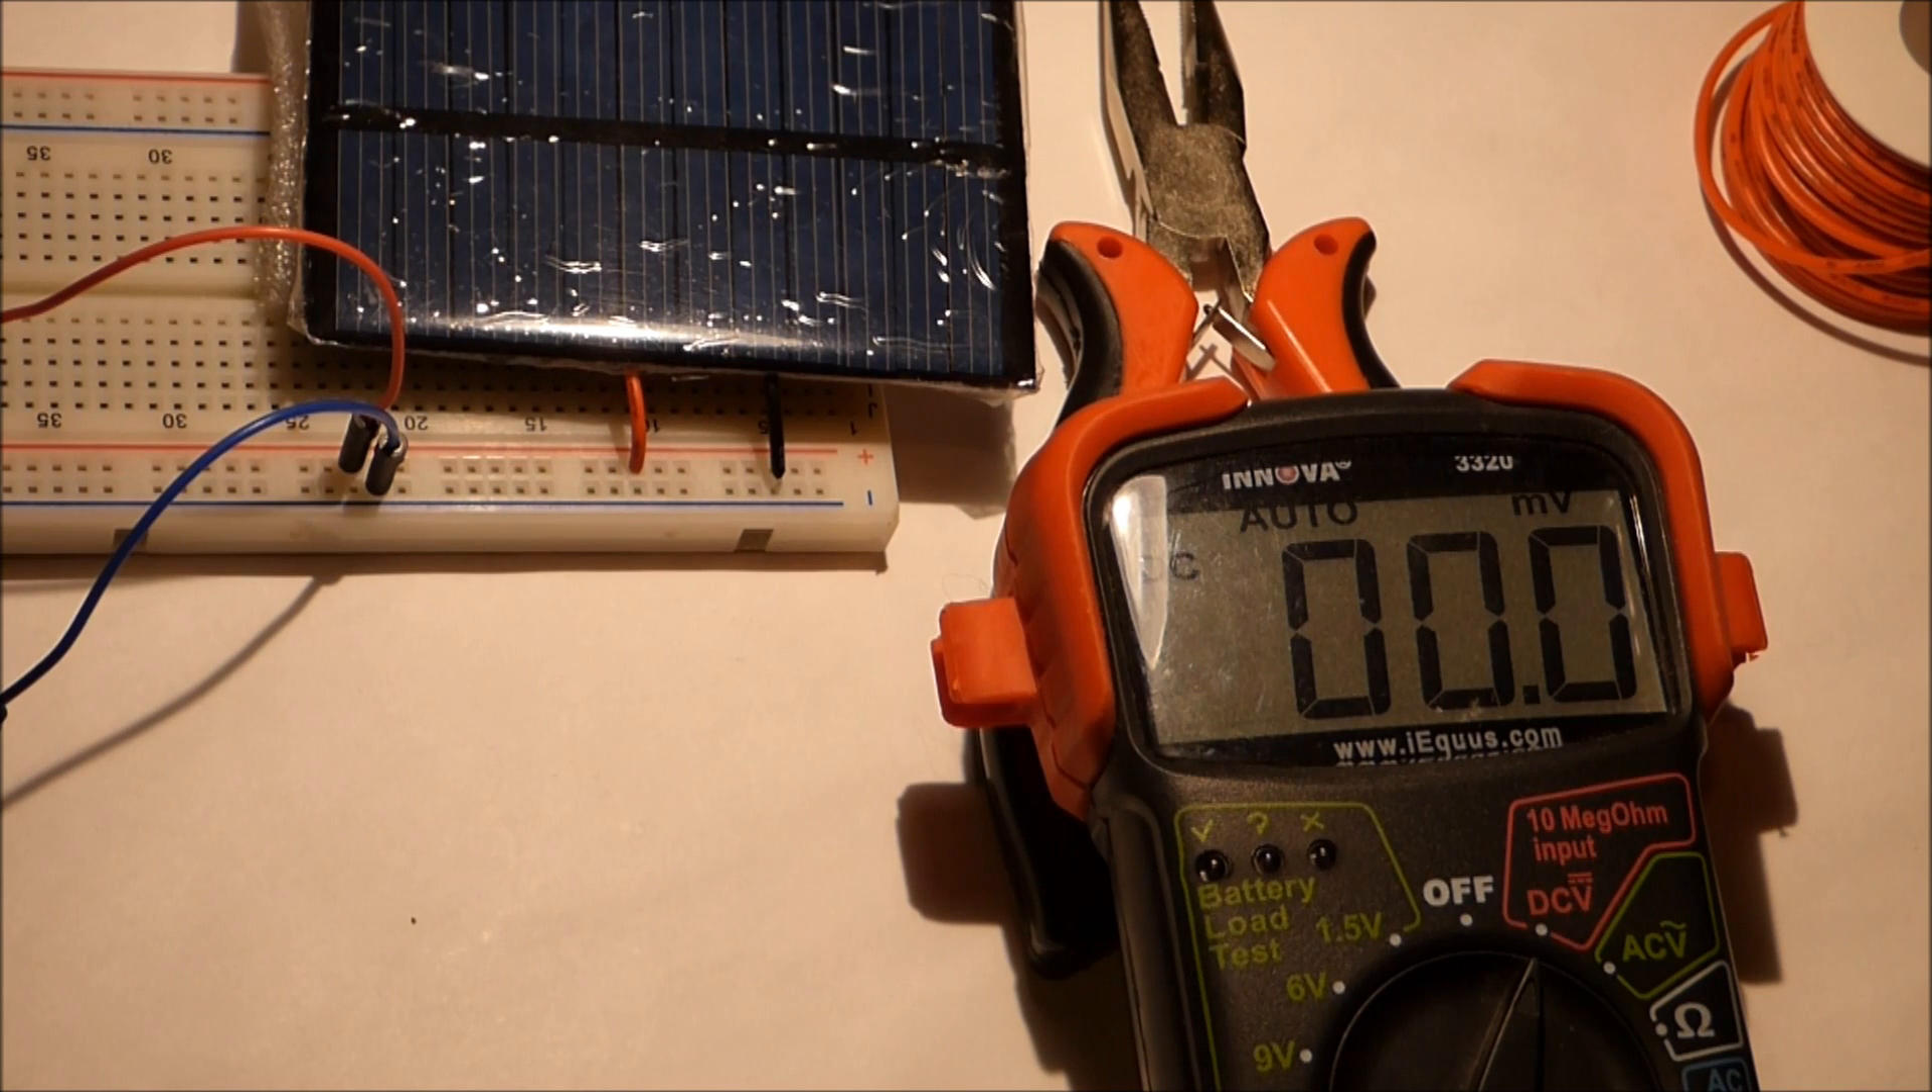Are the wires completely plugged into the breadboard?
Yes.